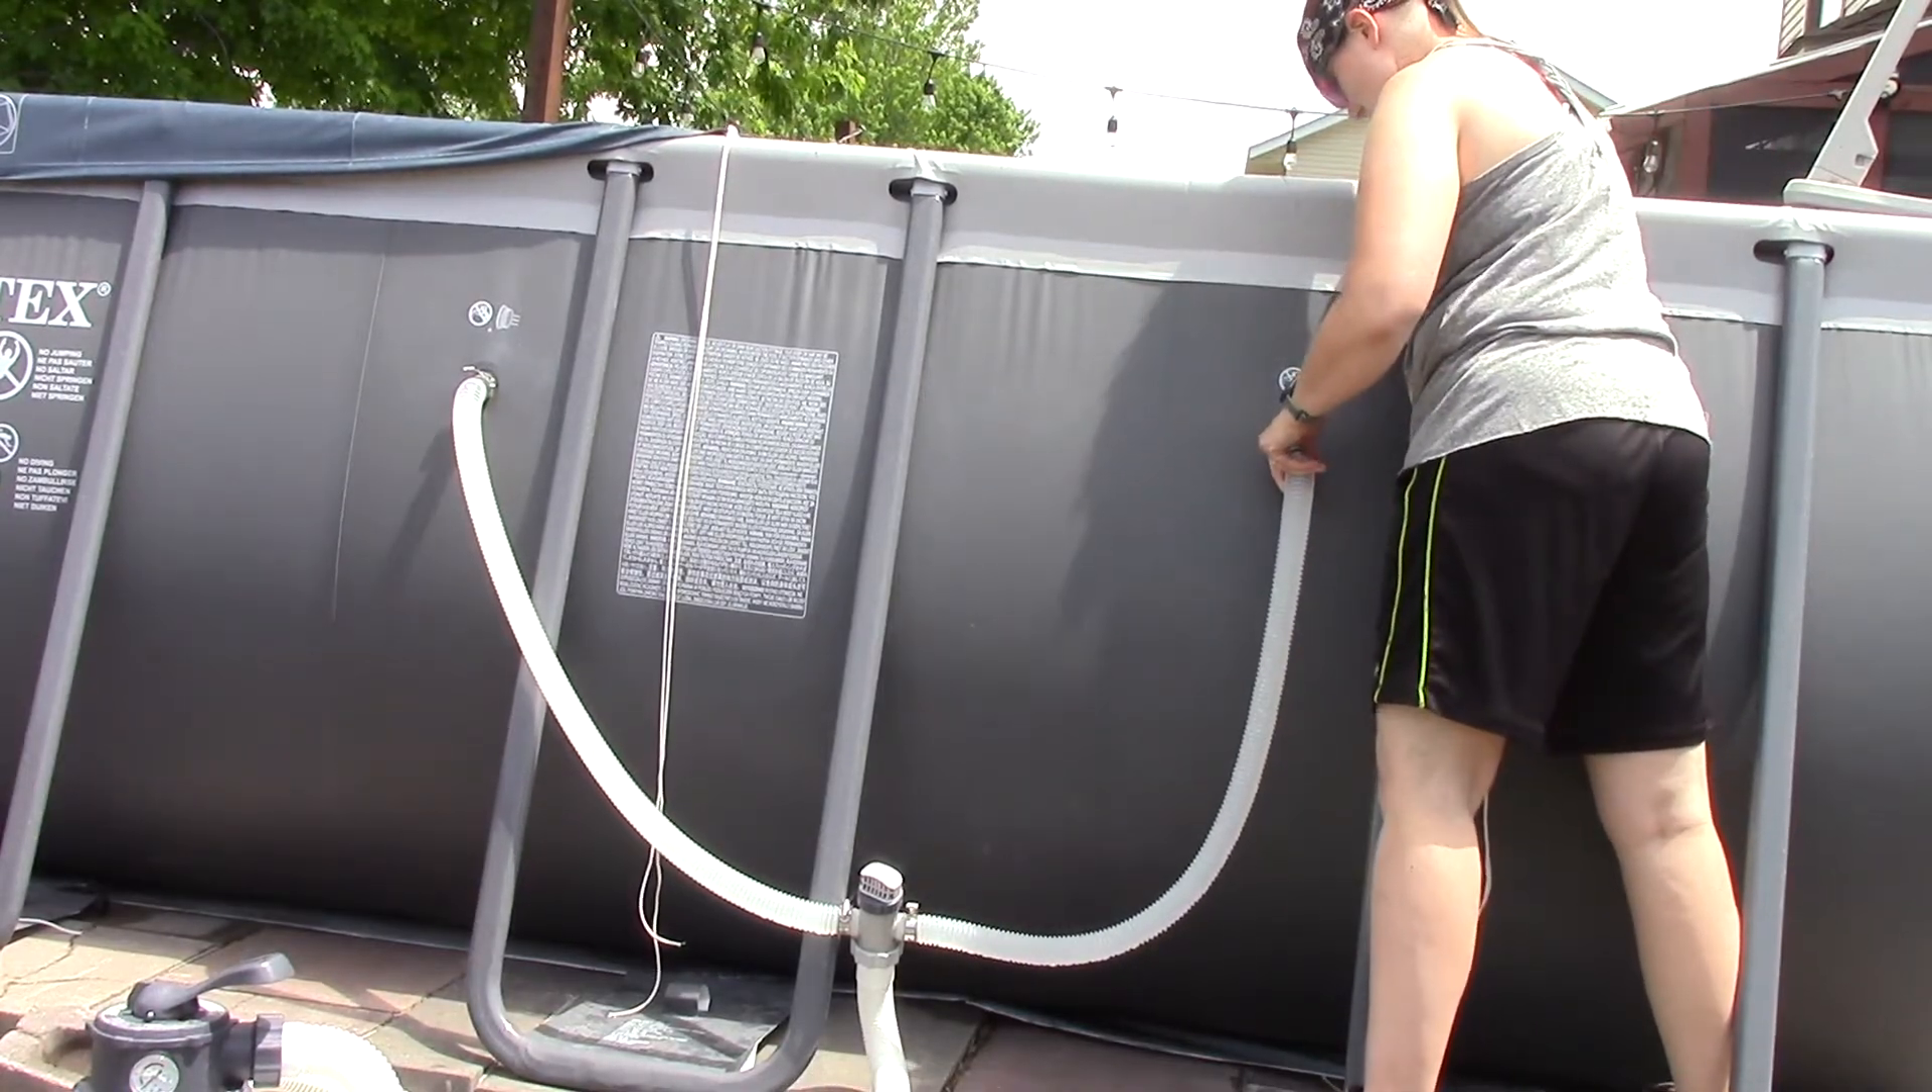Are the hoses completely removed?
No.